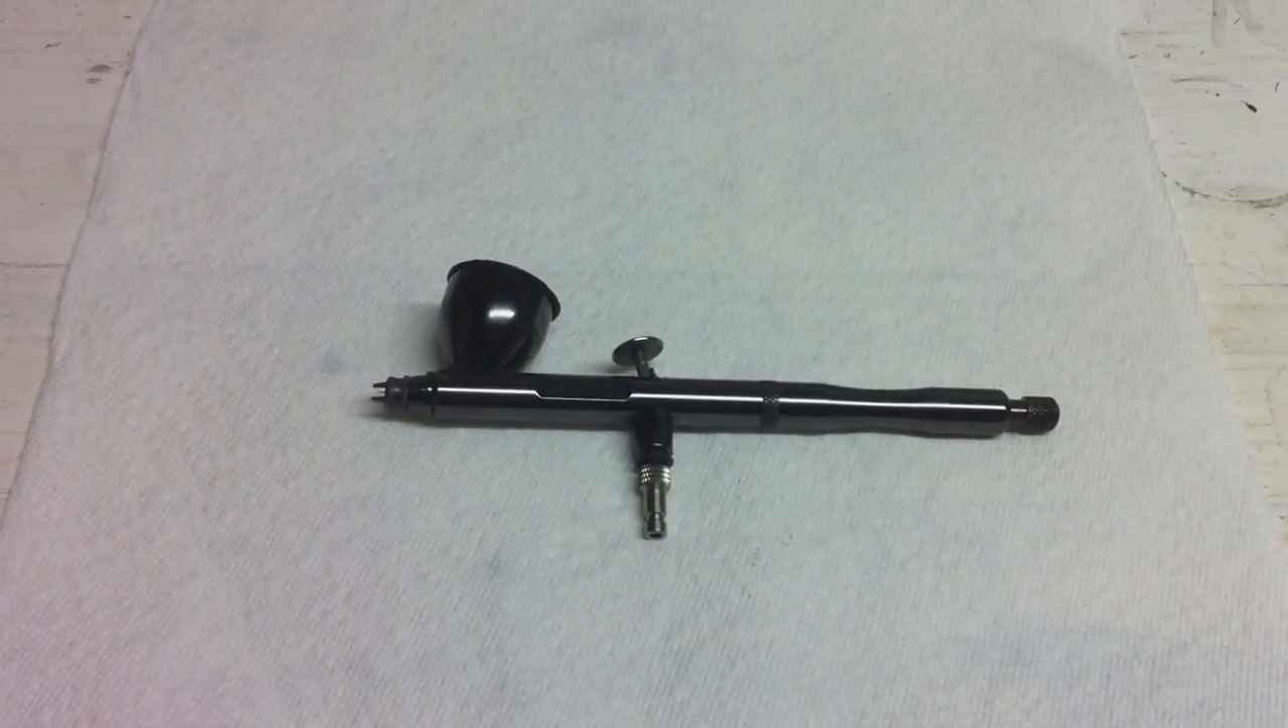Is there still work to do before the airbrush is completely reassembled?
No.